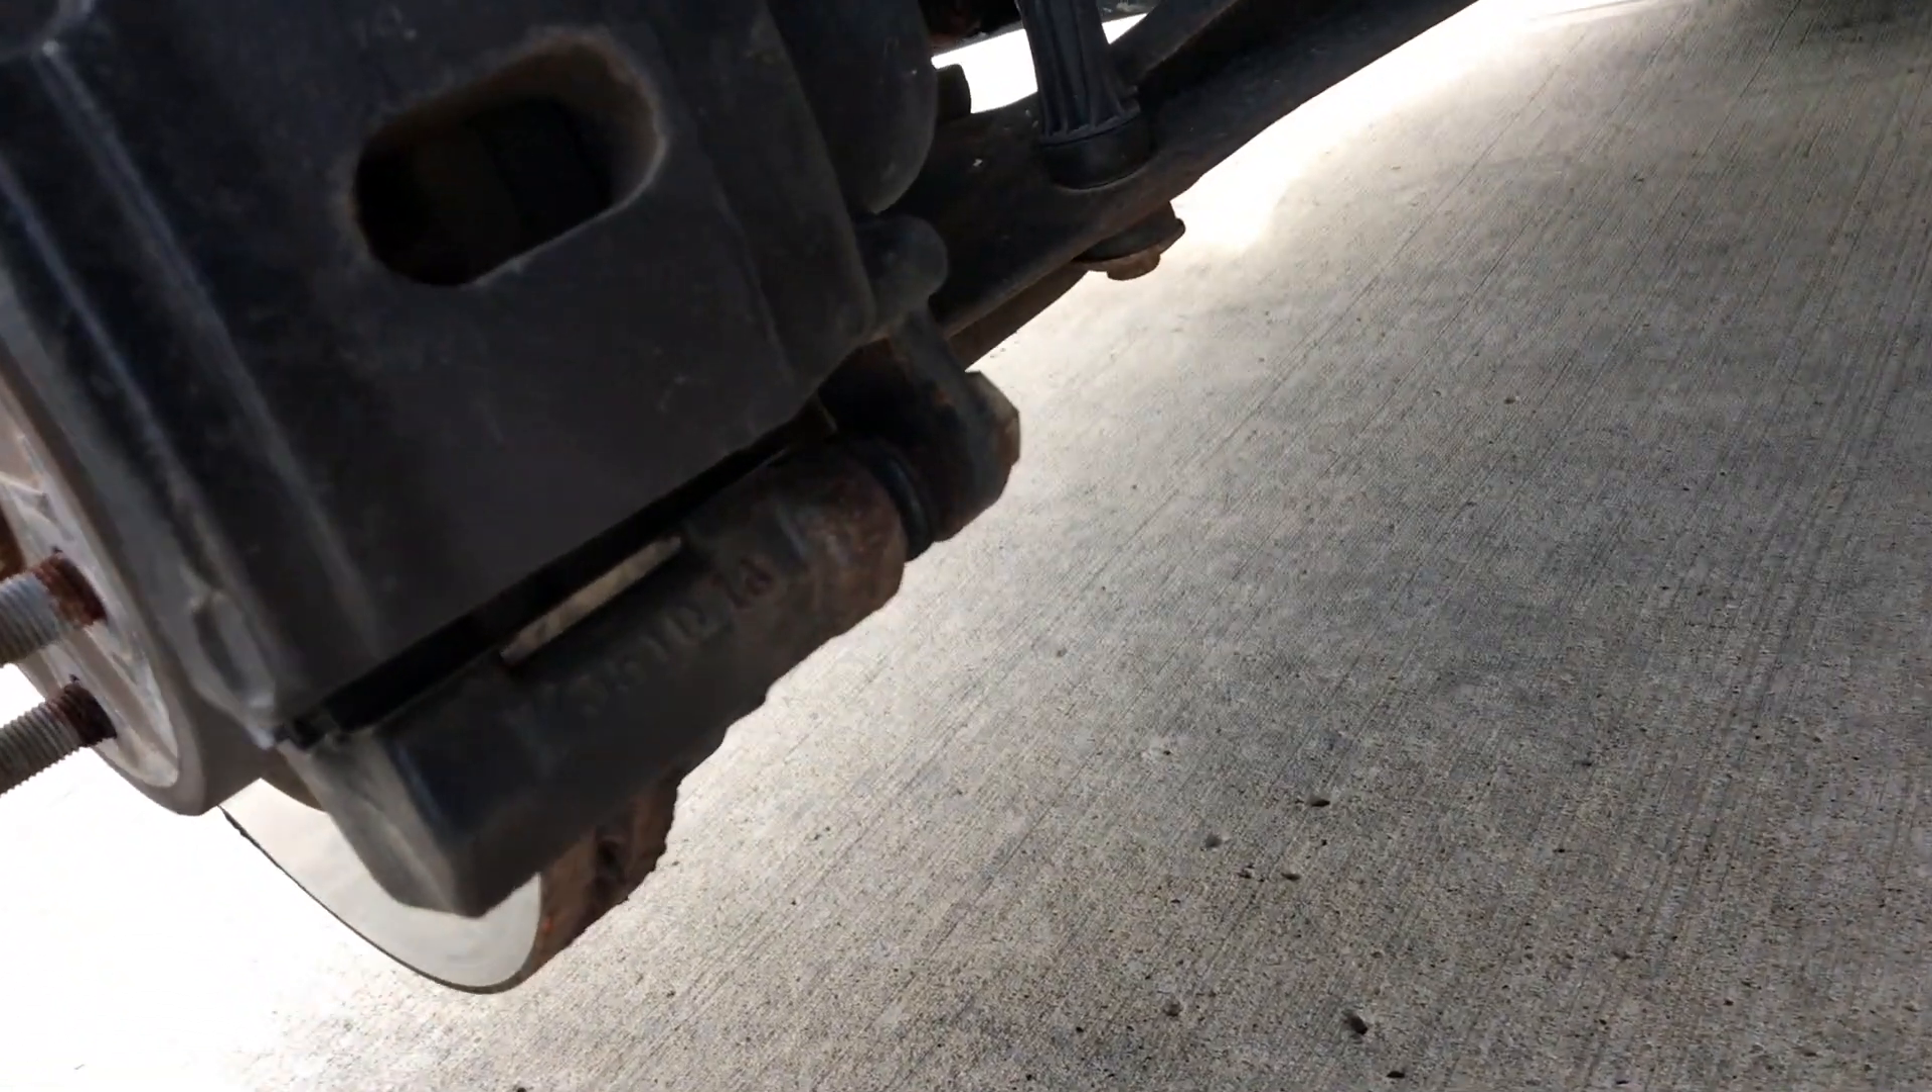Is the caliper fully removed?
No.